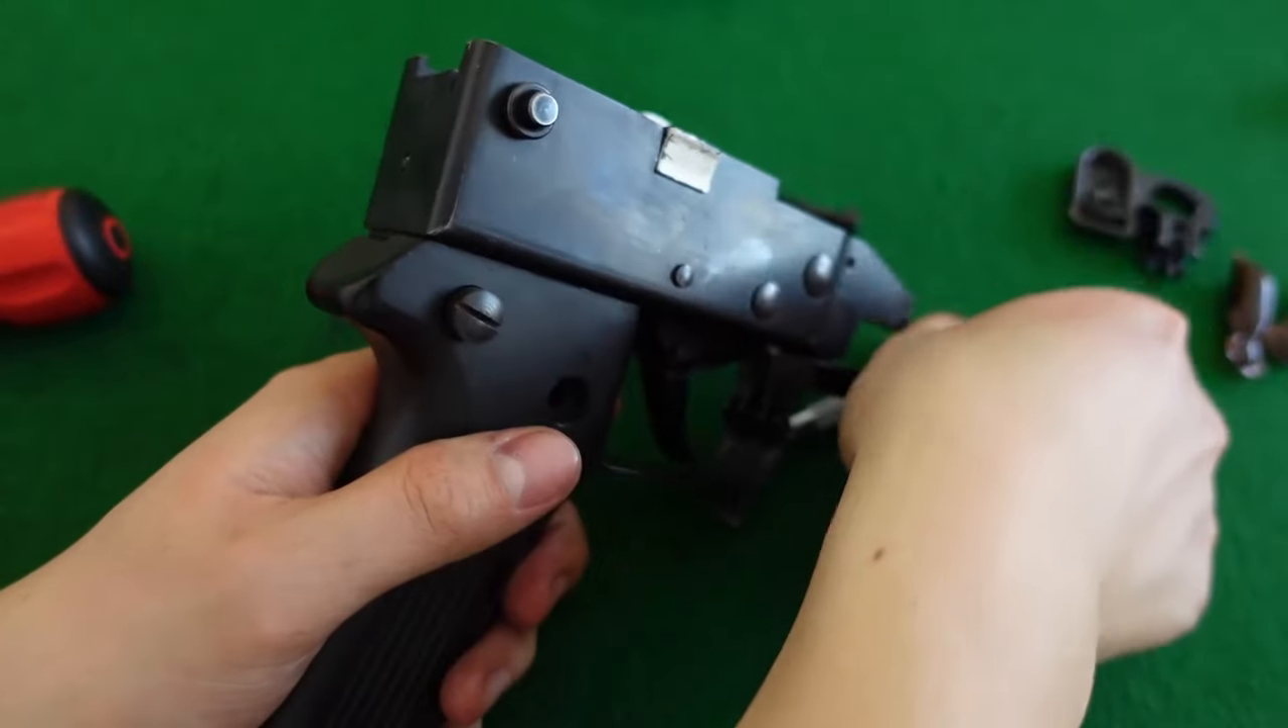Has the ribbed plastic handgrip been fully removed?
No.